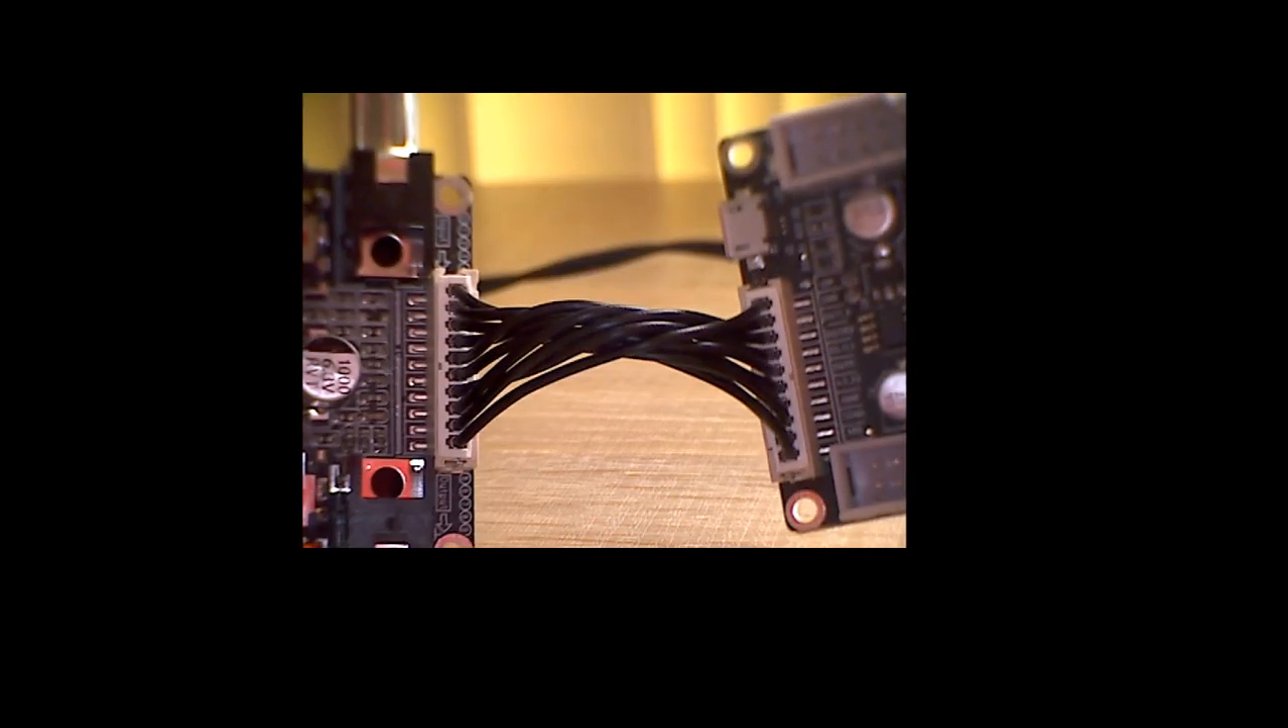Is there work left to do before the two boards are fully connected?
No.